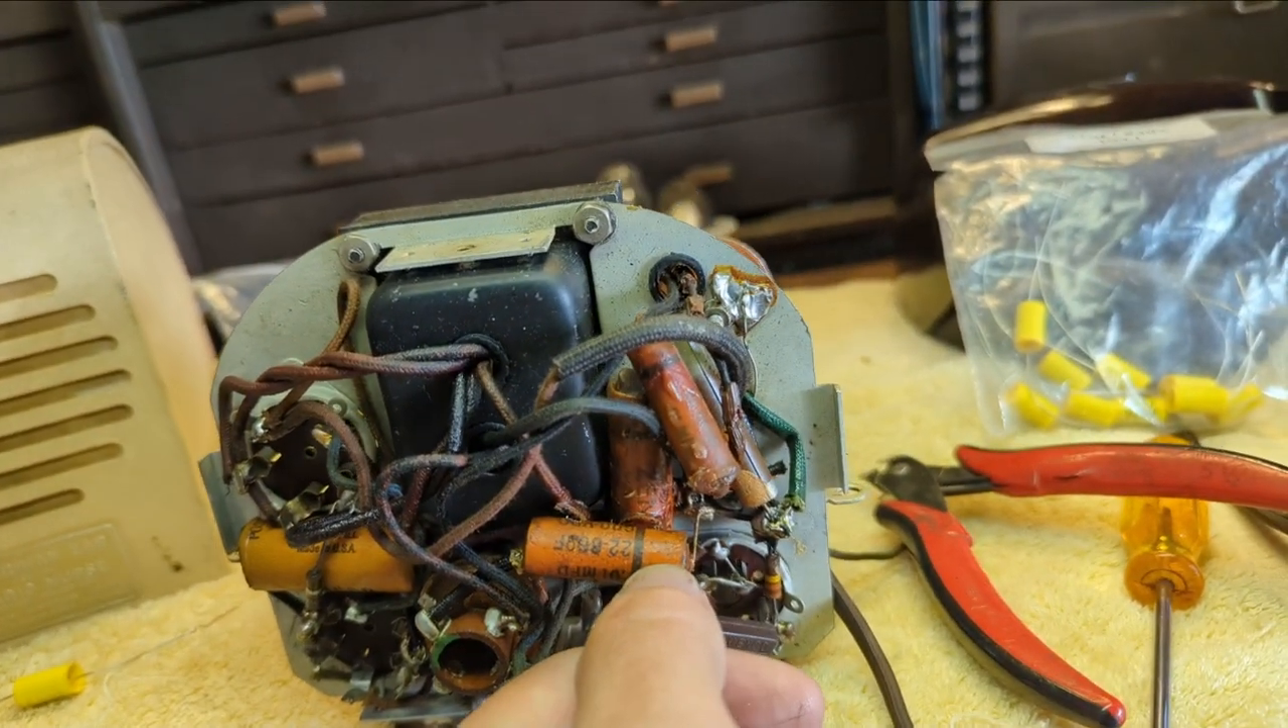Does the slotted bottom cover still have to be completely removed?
No.